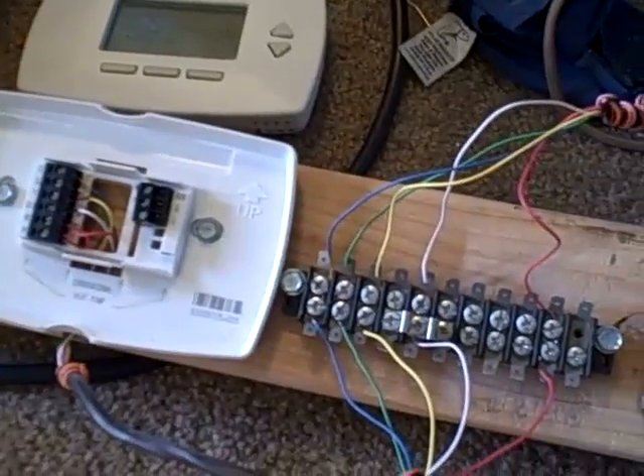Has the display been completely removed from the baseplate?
Yes.